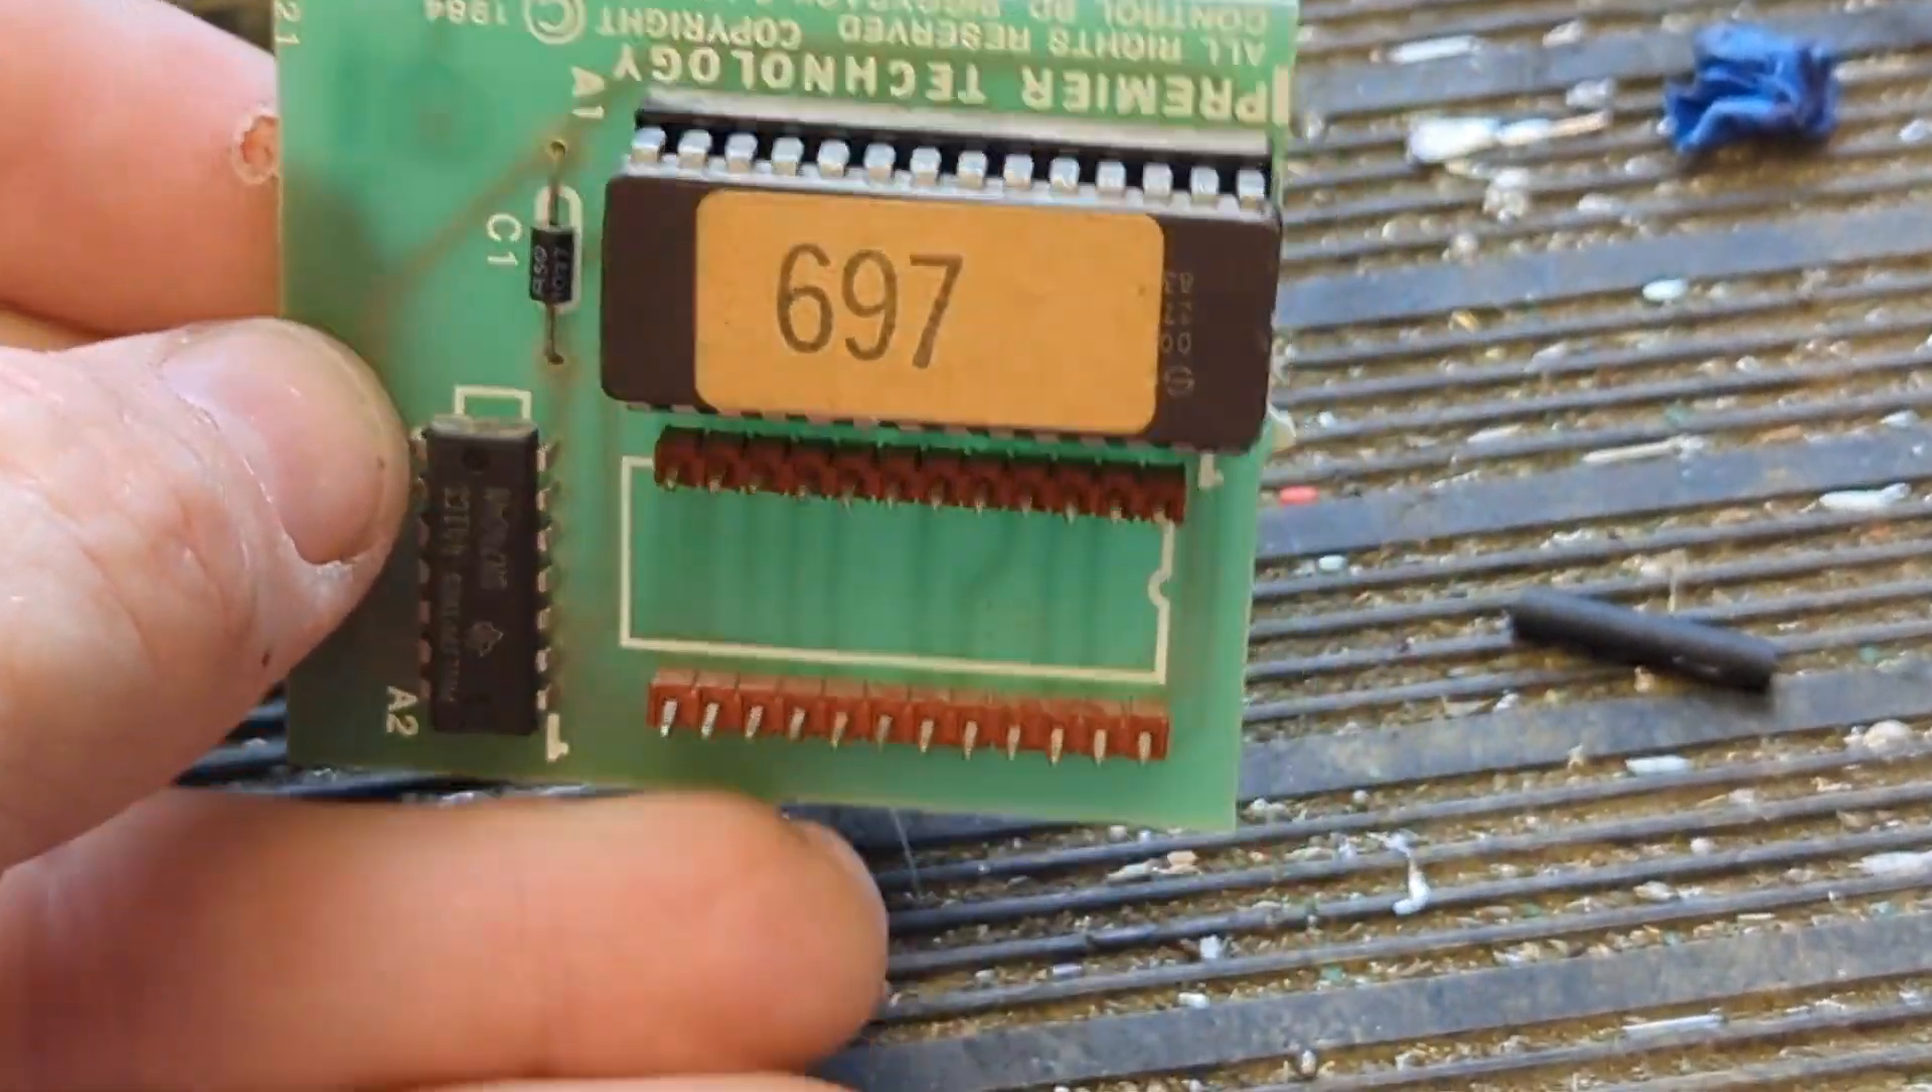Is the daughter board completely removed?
Yes.